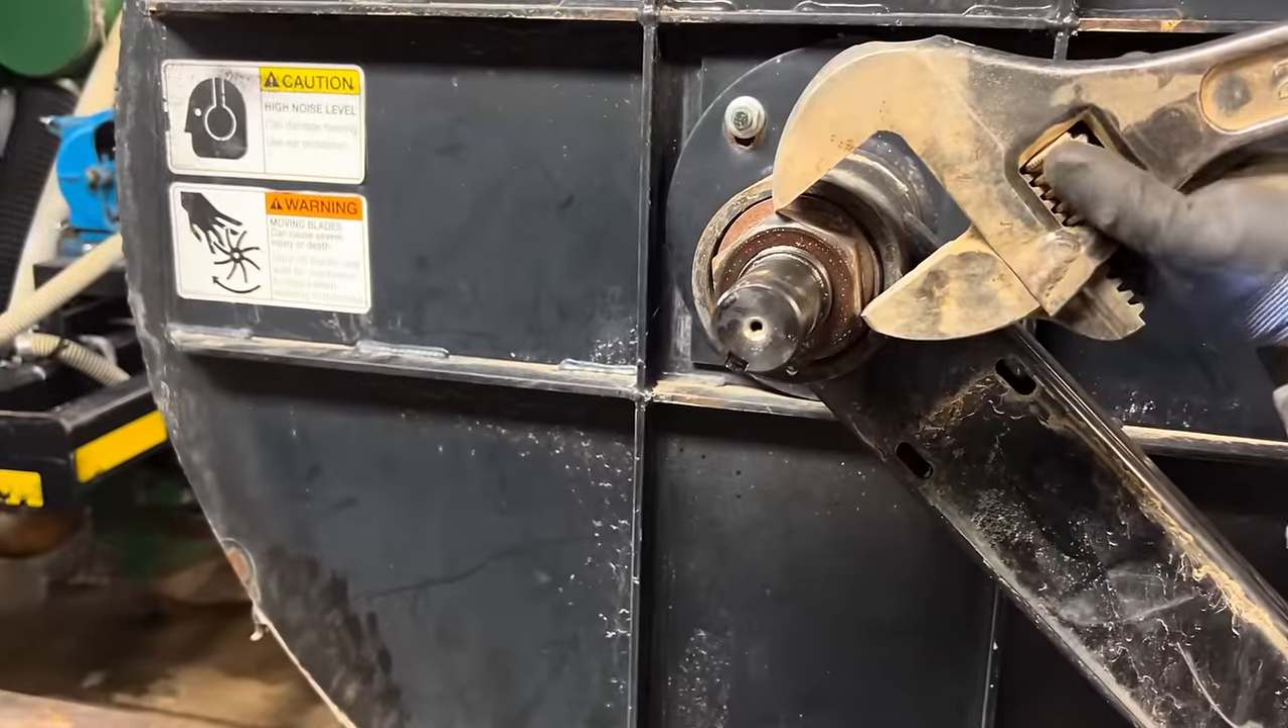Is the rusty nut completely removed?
No.